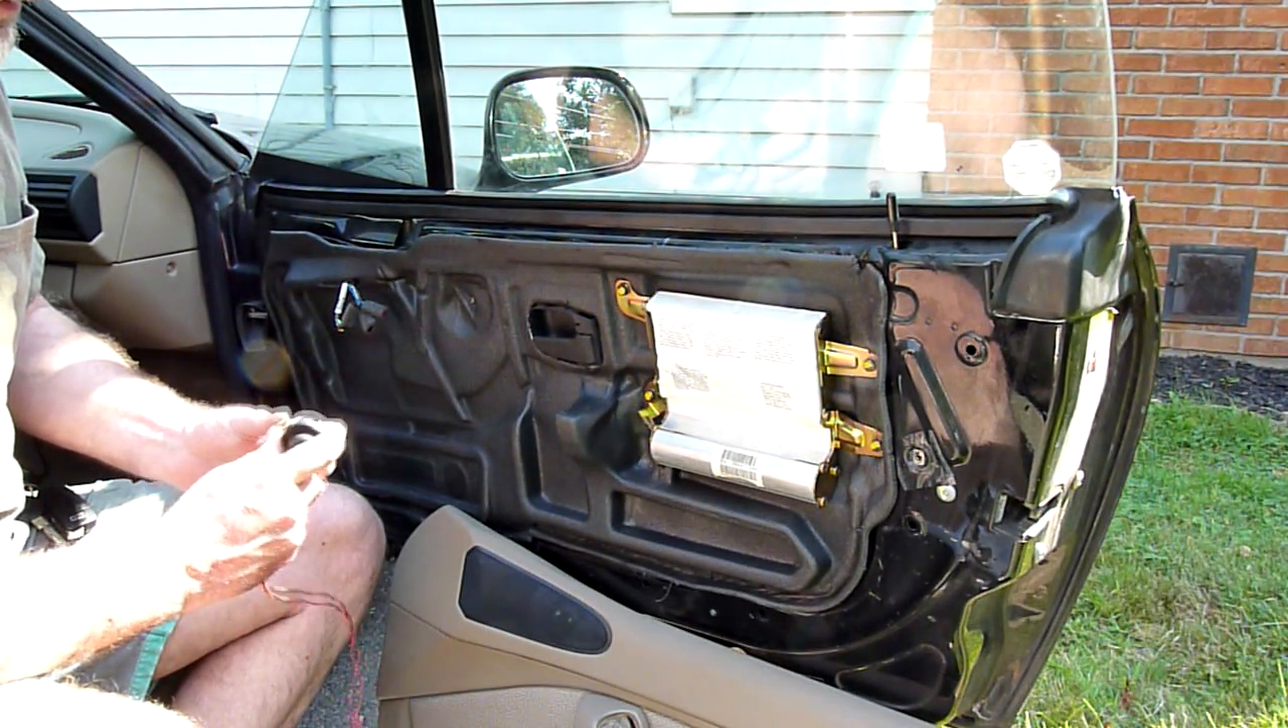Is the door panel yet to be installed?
Yes.